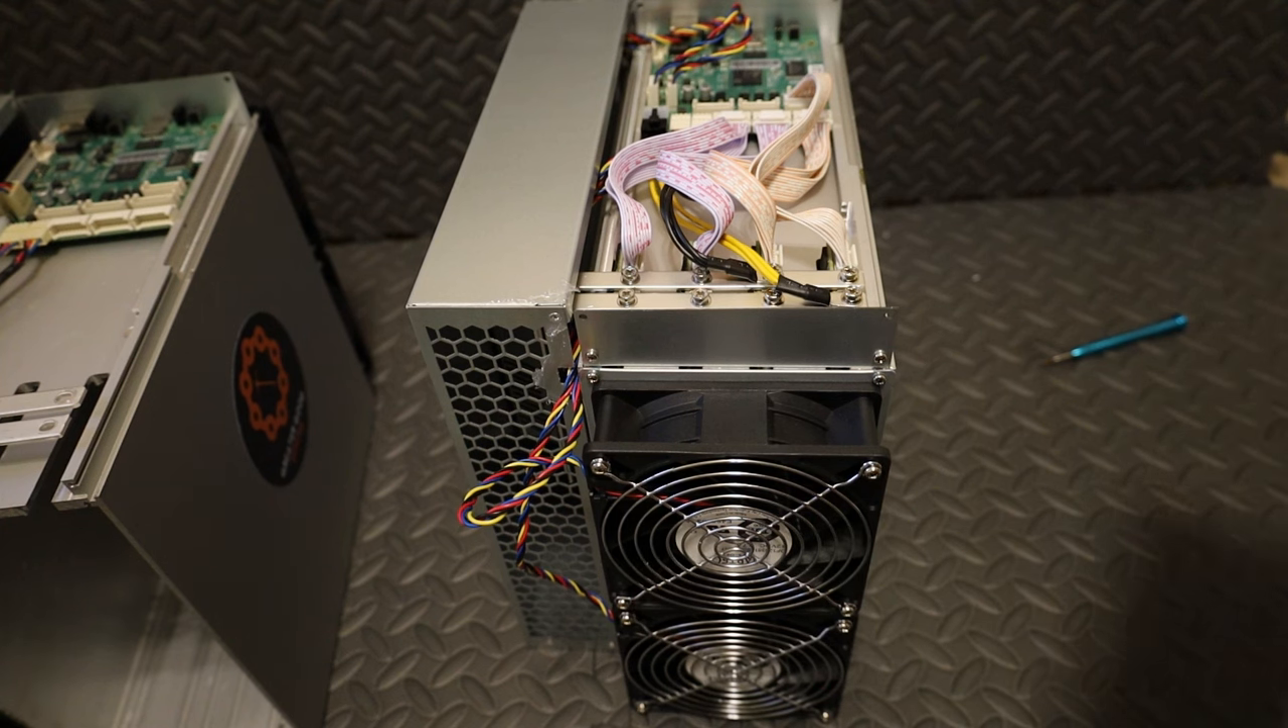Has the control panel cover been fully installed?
No.